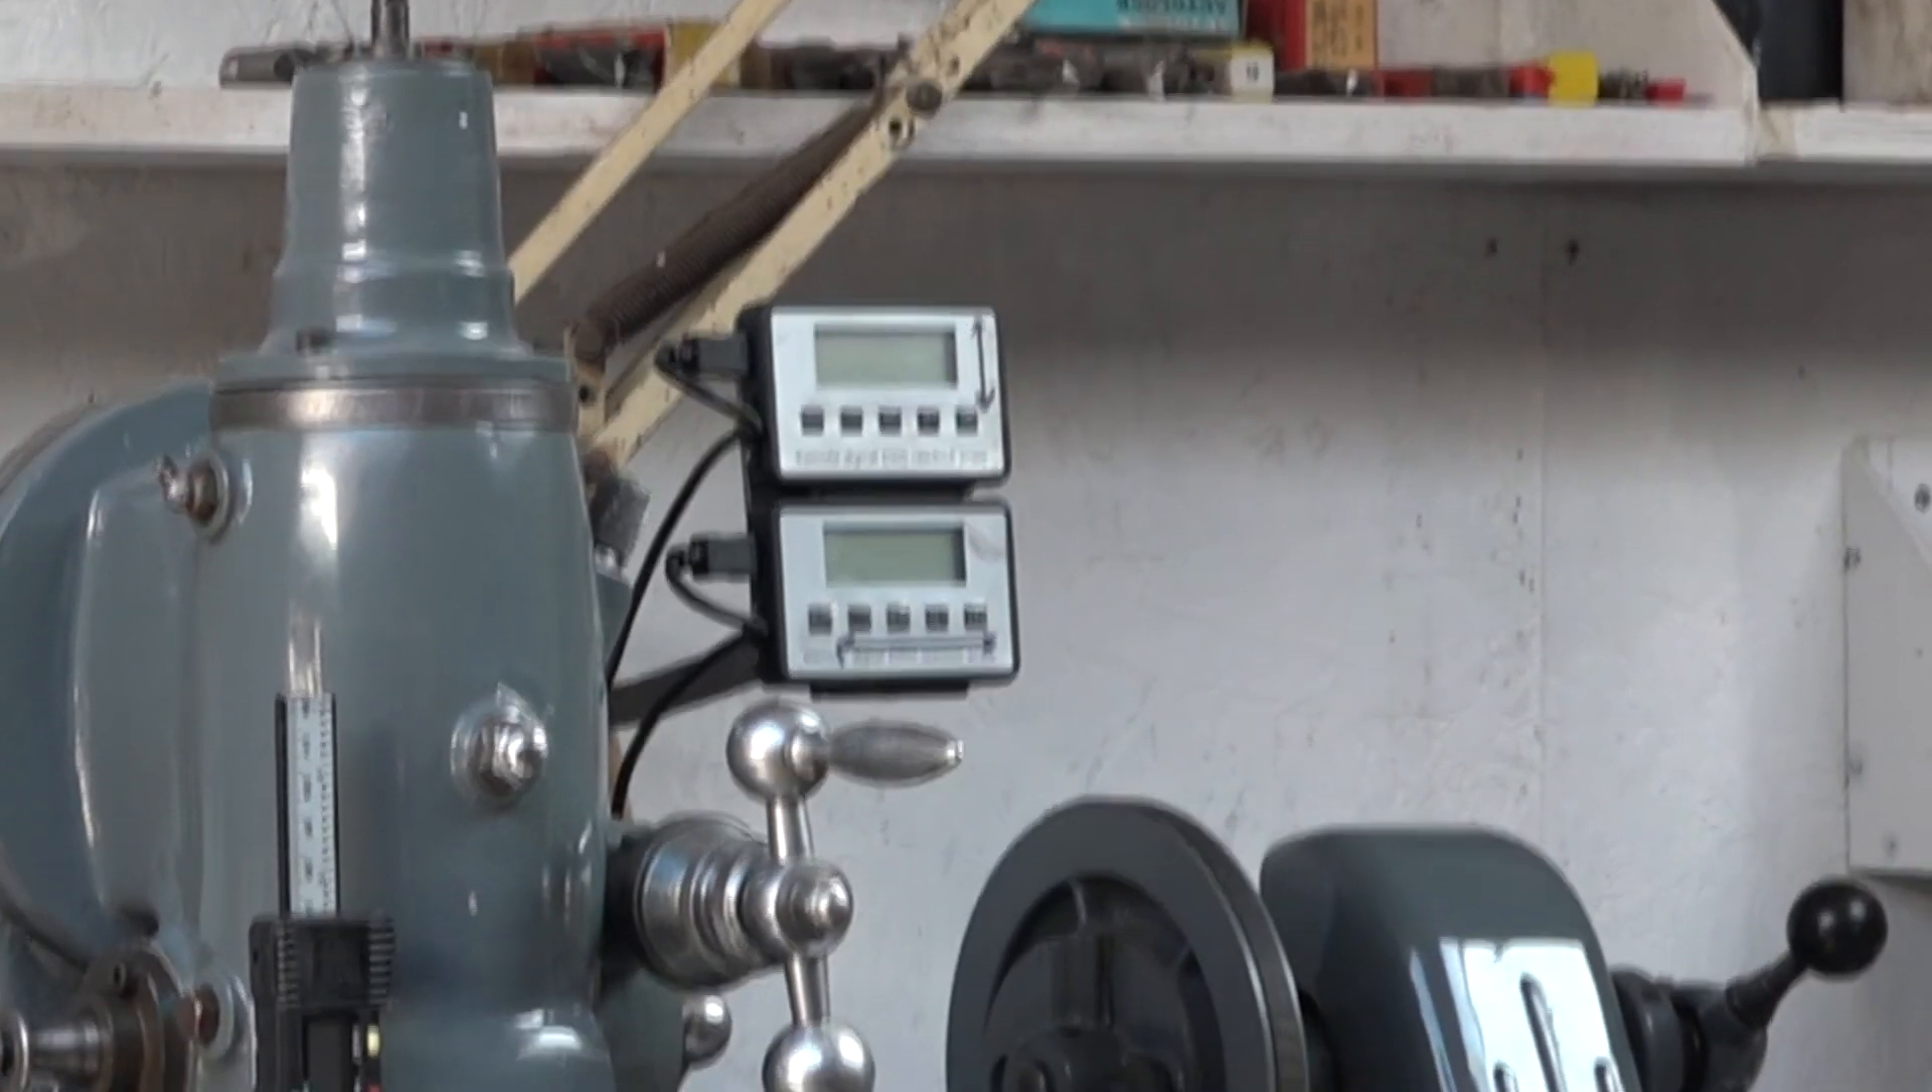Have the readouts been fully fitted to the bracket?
Yes.